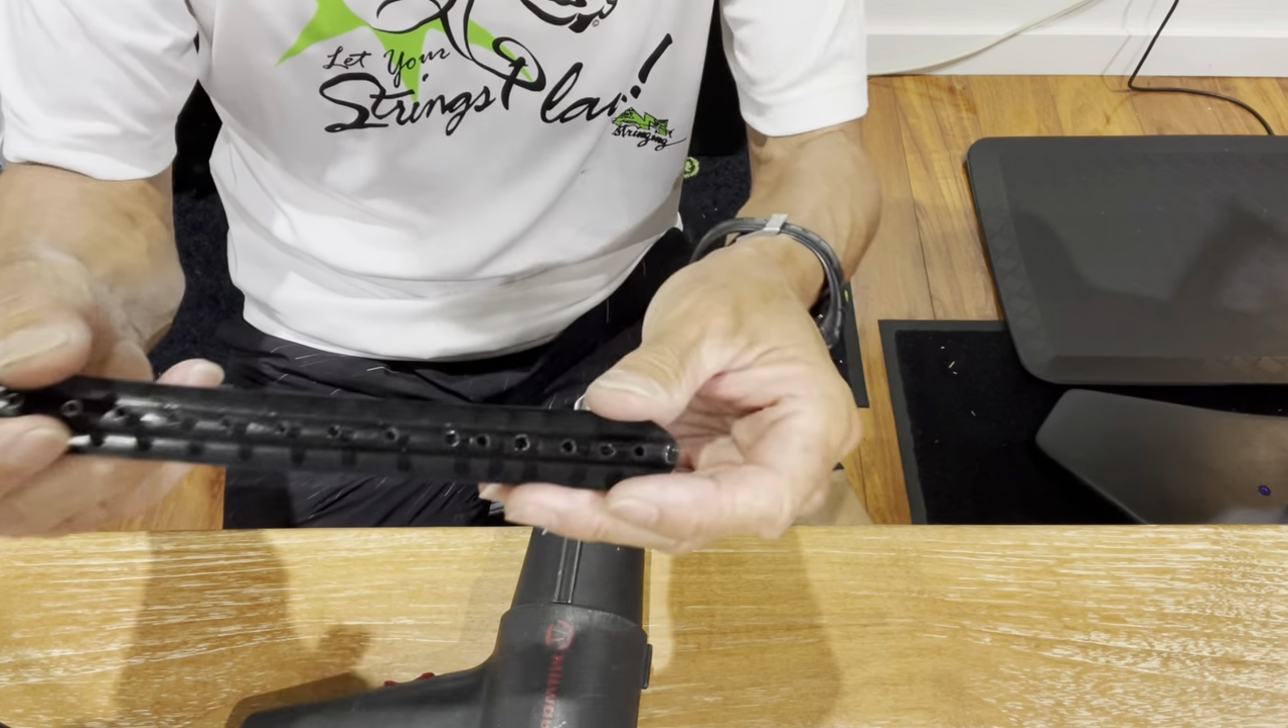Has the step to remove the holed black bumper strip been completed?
Yes.